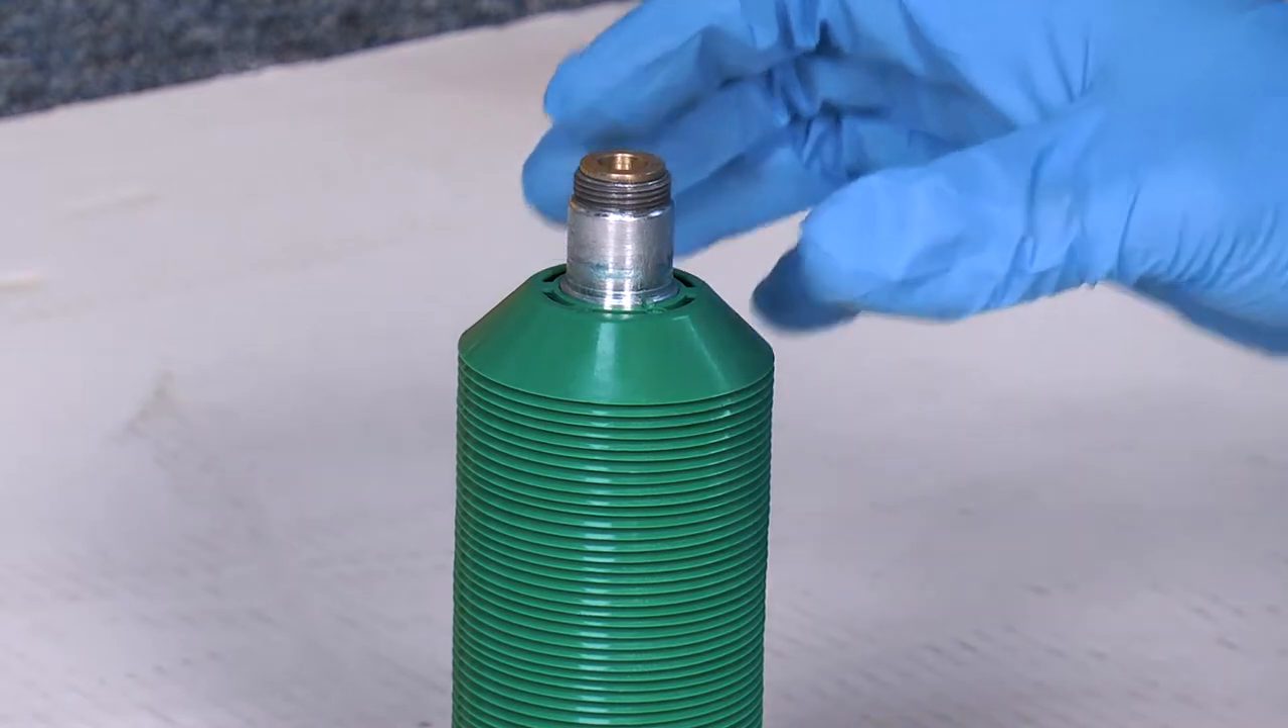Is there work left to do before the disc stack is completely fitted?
No.